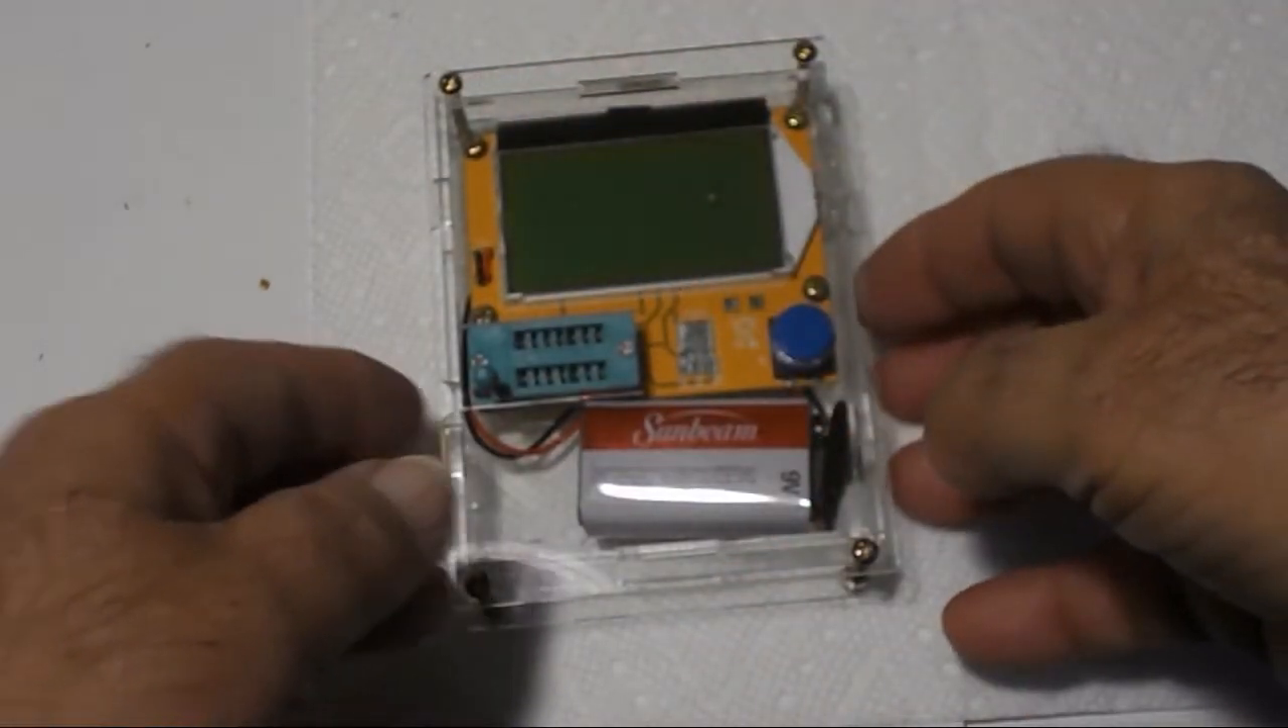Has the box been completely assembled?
Yes.